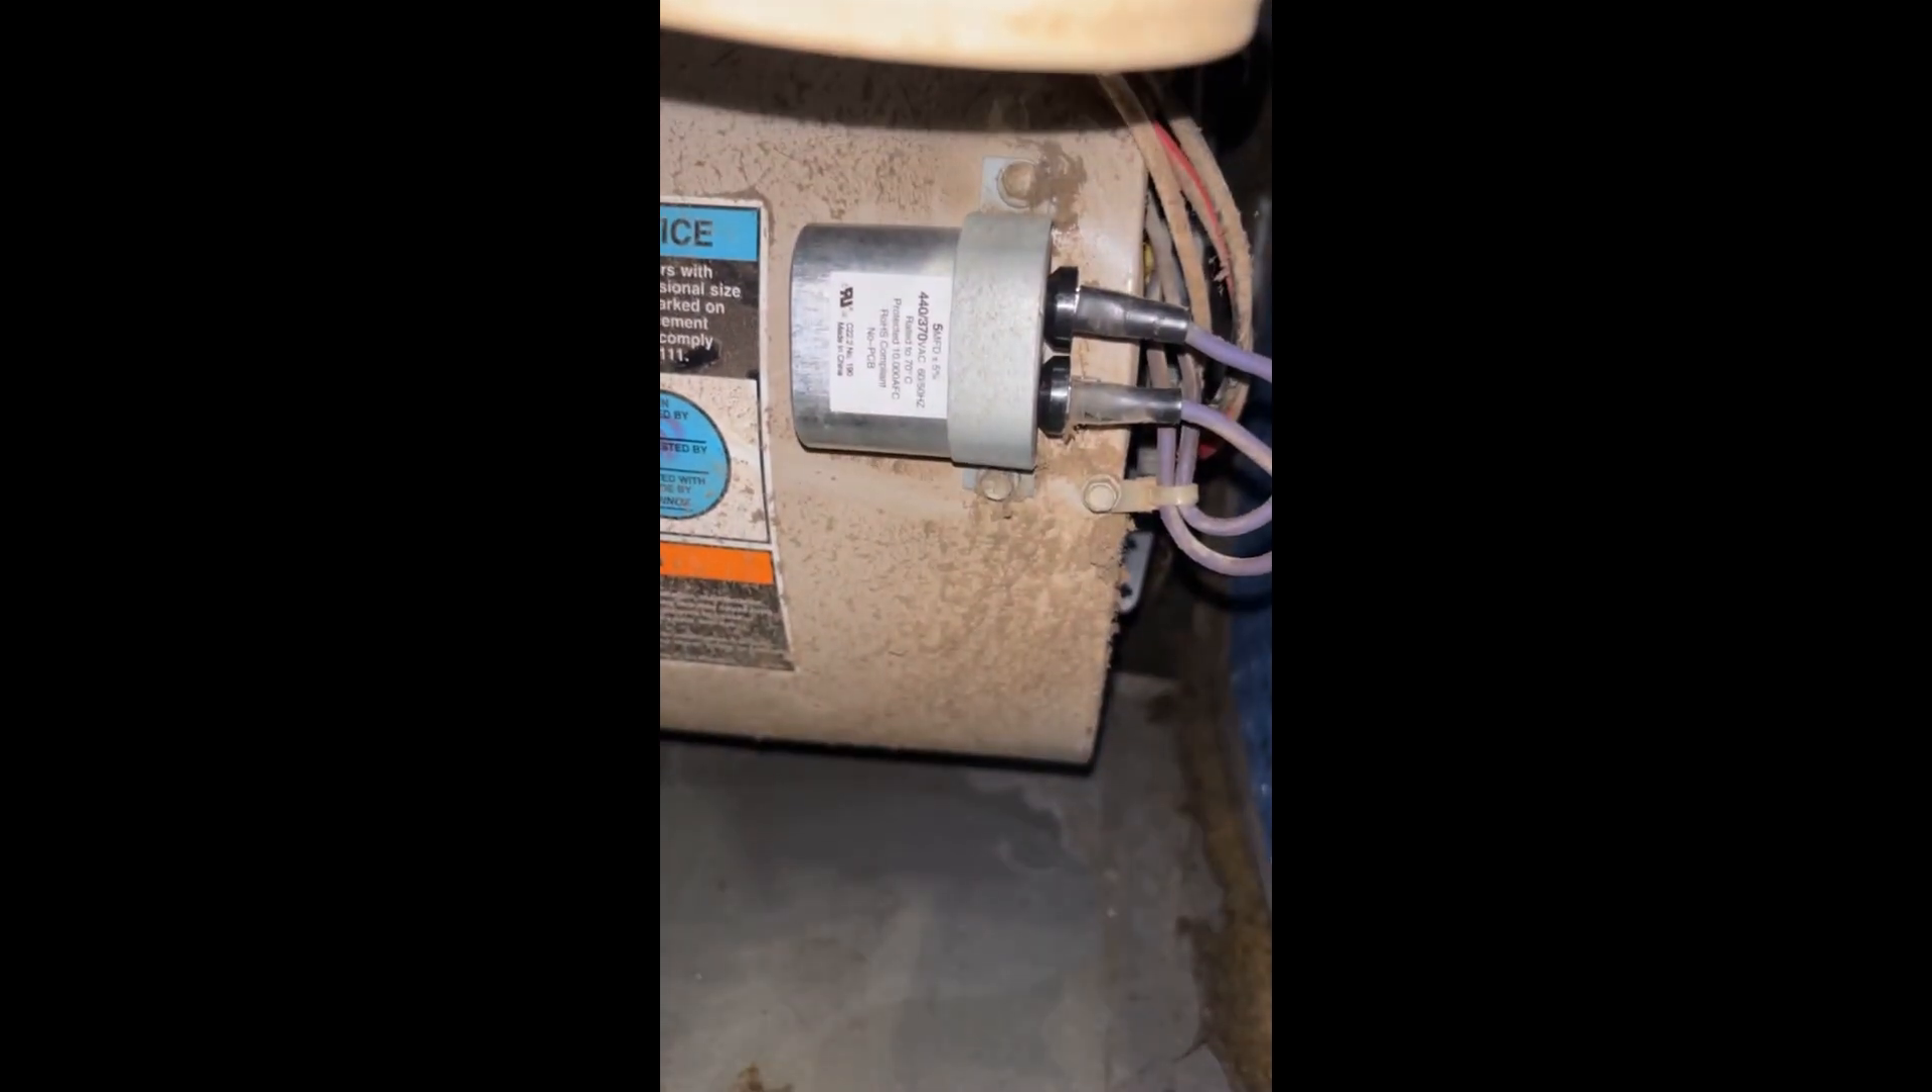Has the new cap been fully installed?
Yes.